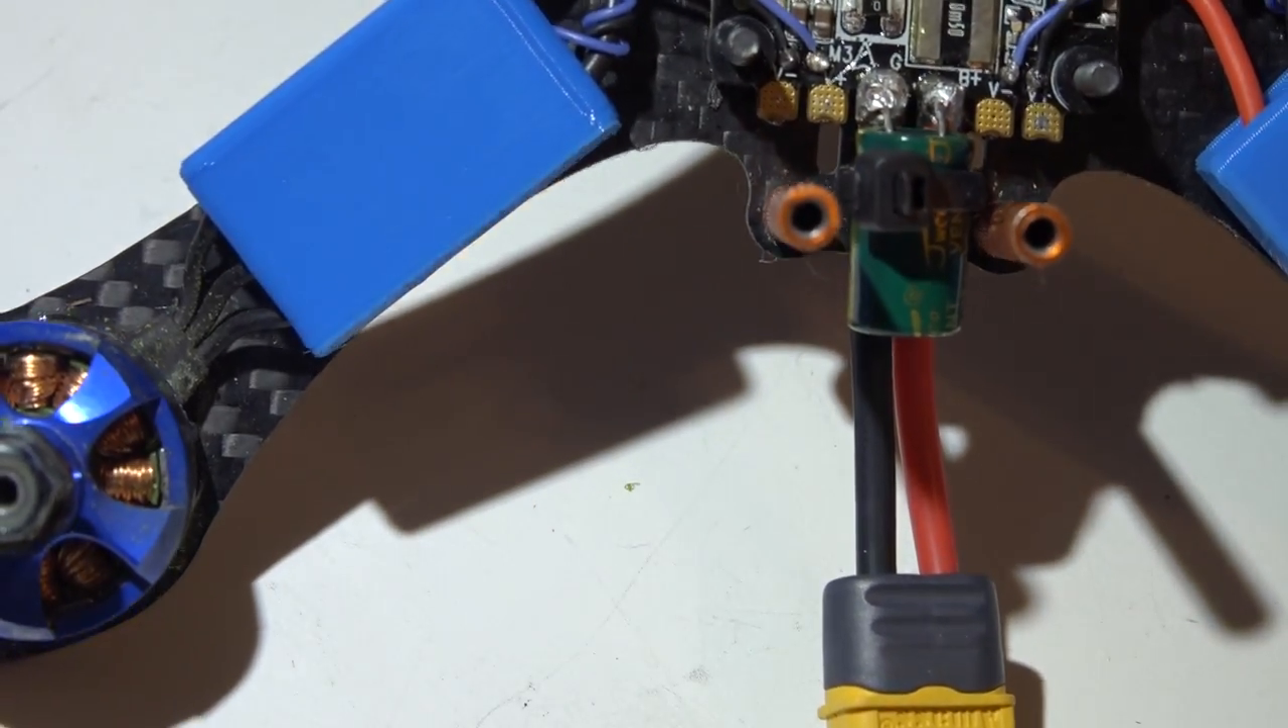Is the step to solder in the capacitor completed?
Yes.